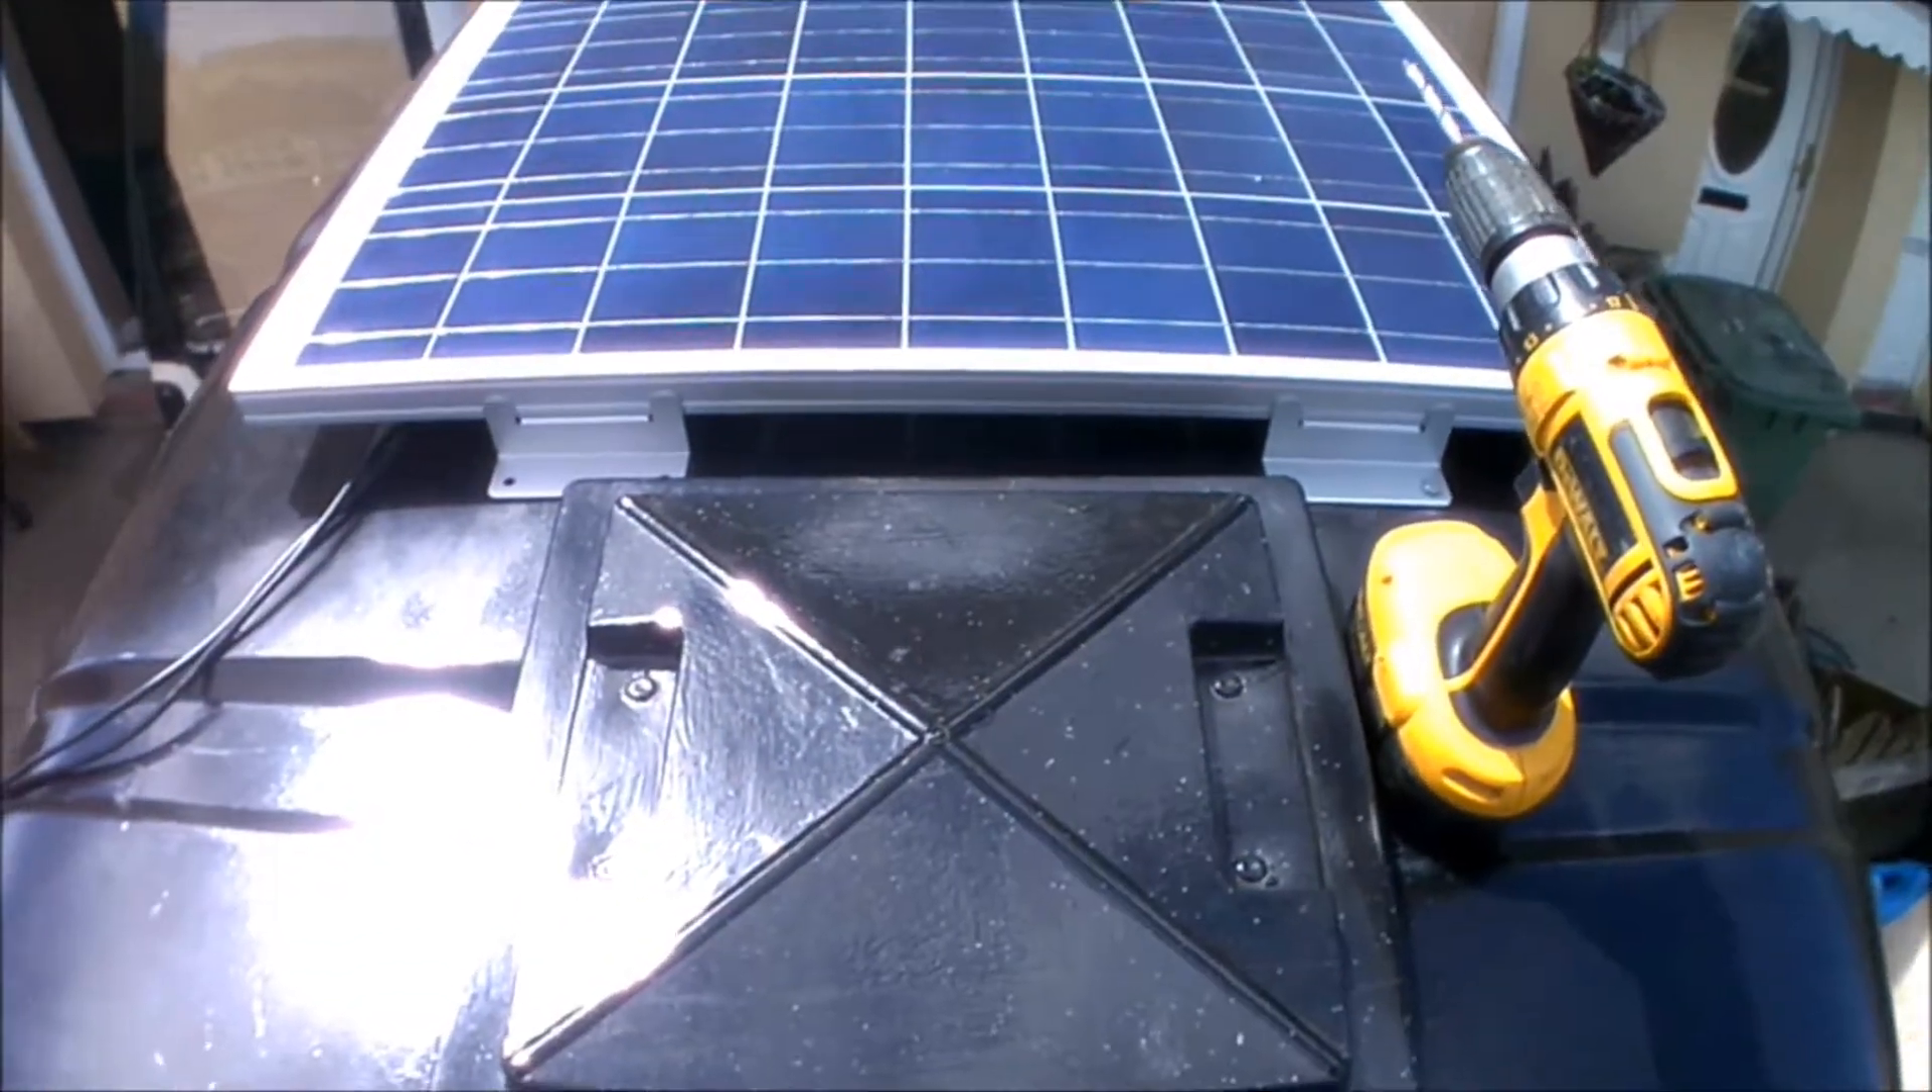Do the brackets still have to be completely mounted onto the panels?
No.